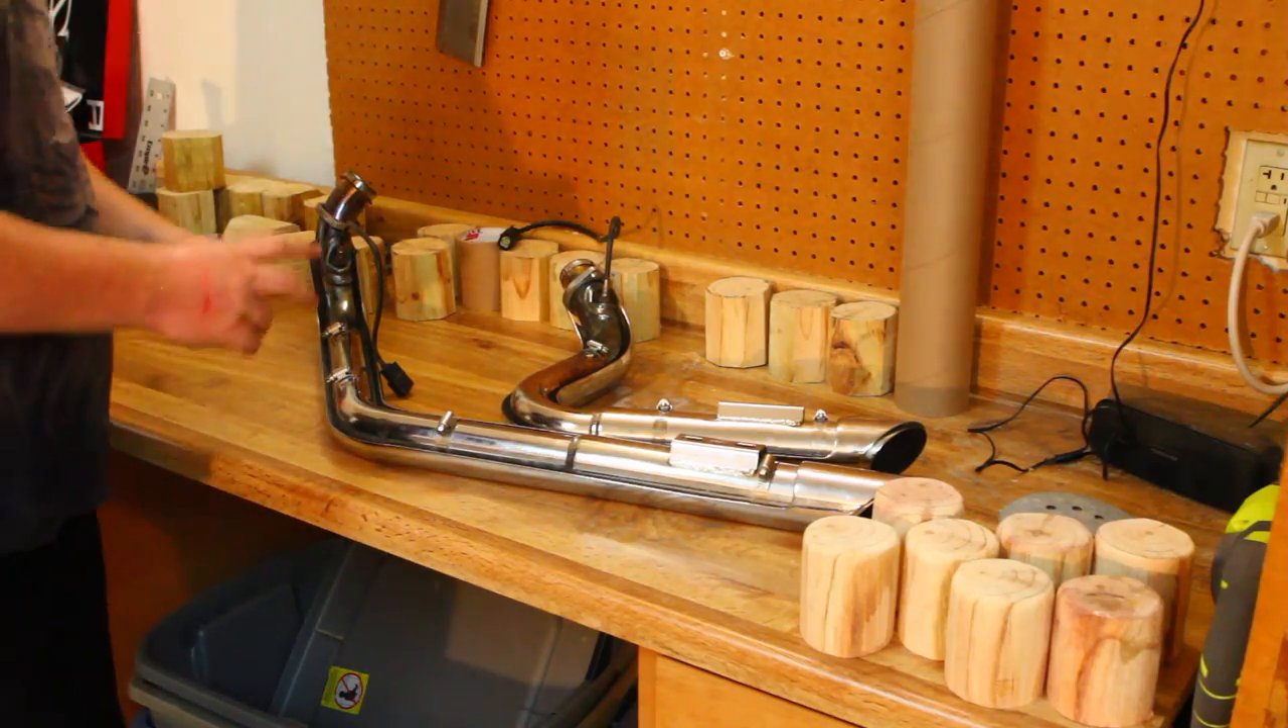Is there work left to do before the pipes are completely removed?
No.